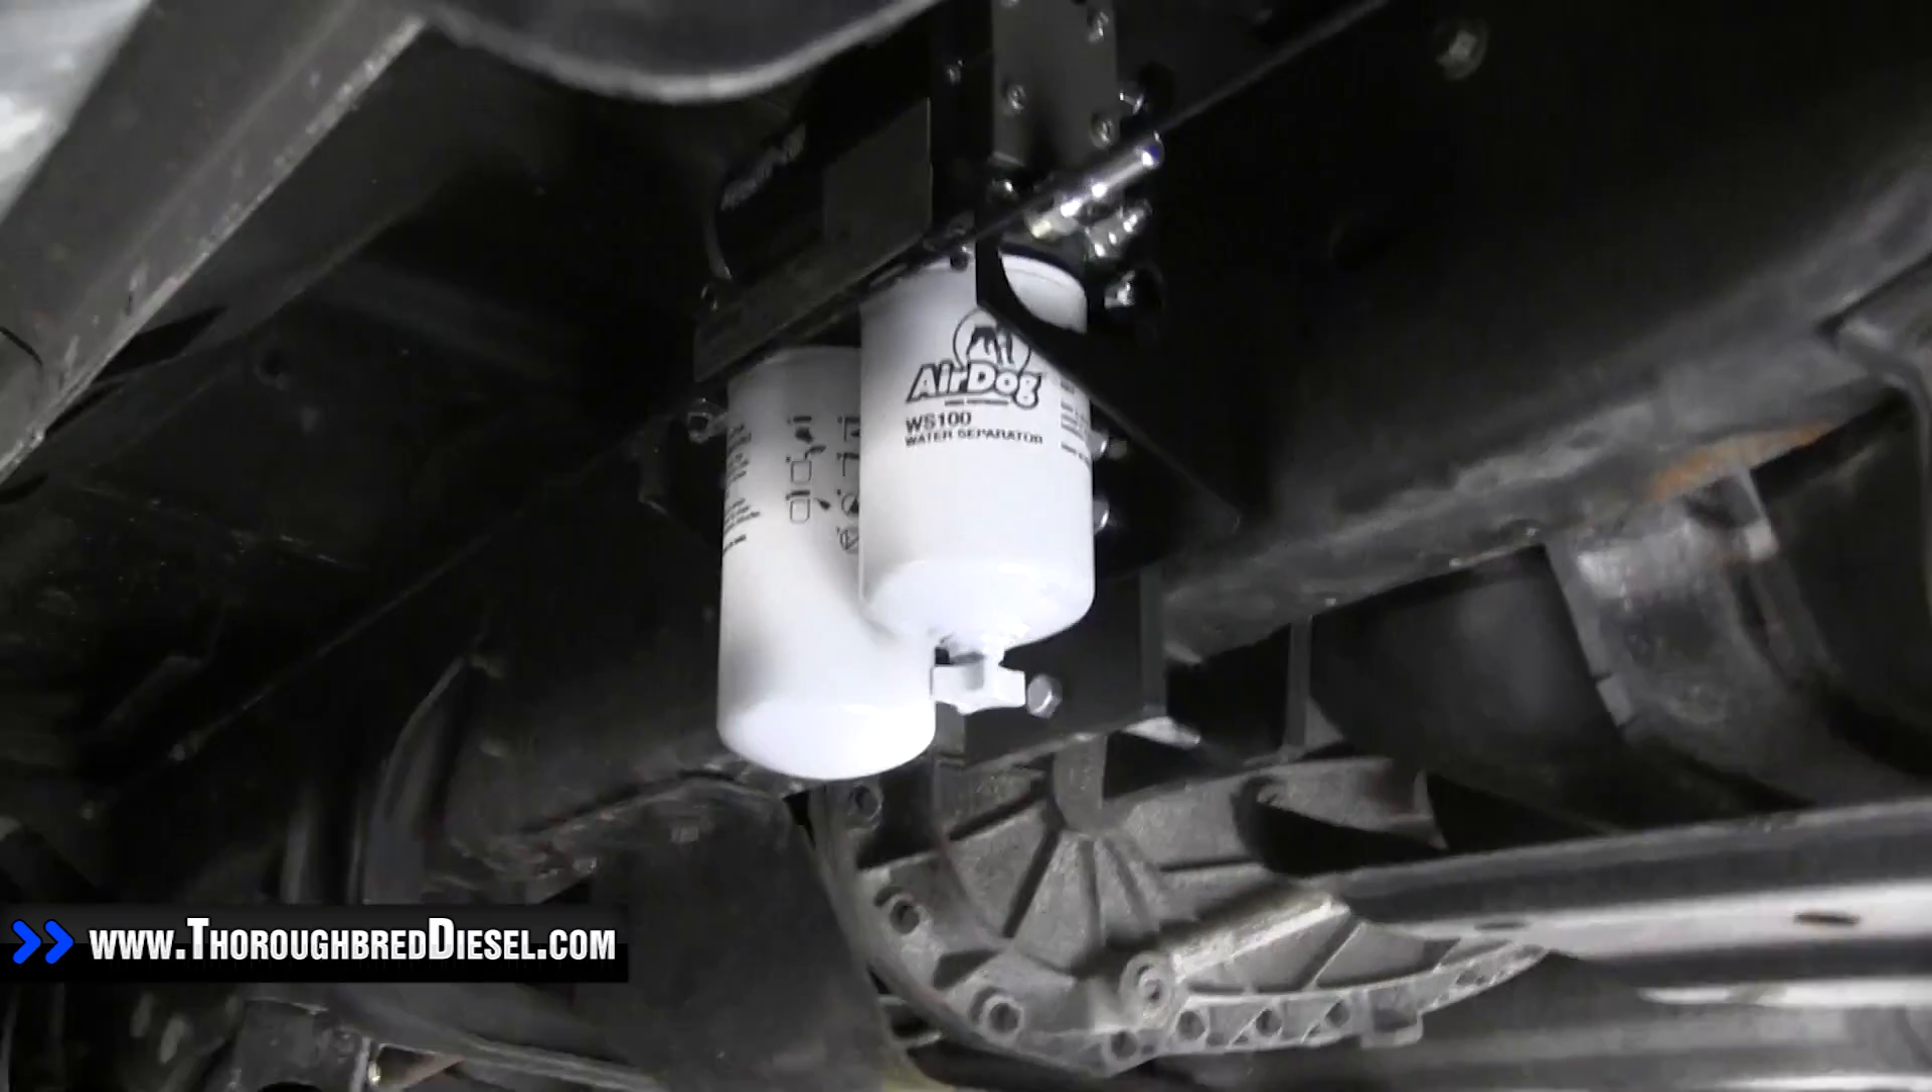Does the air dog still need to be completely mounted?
No.